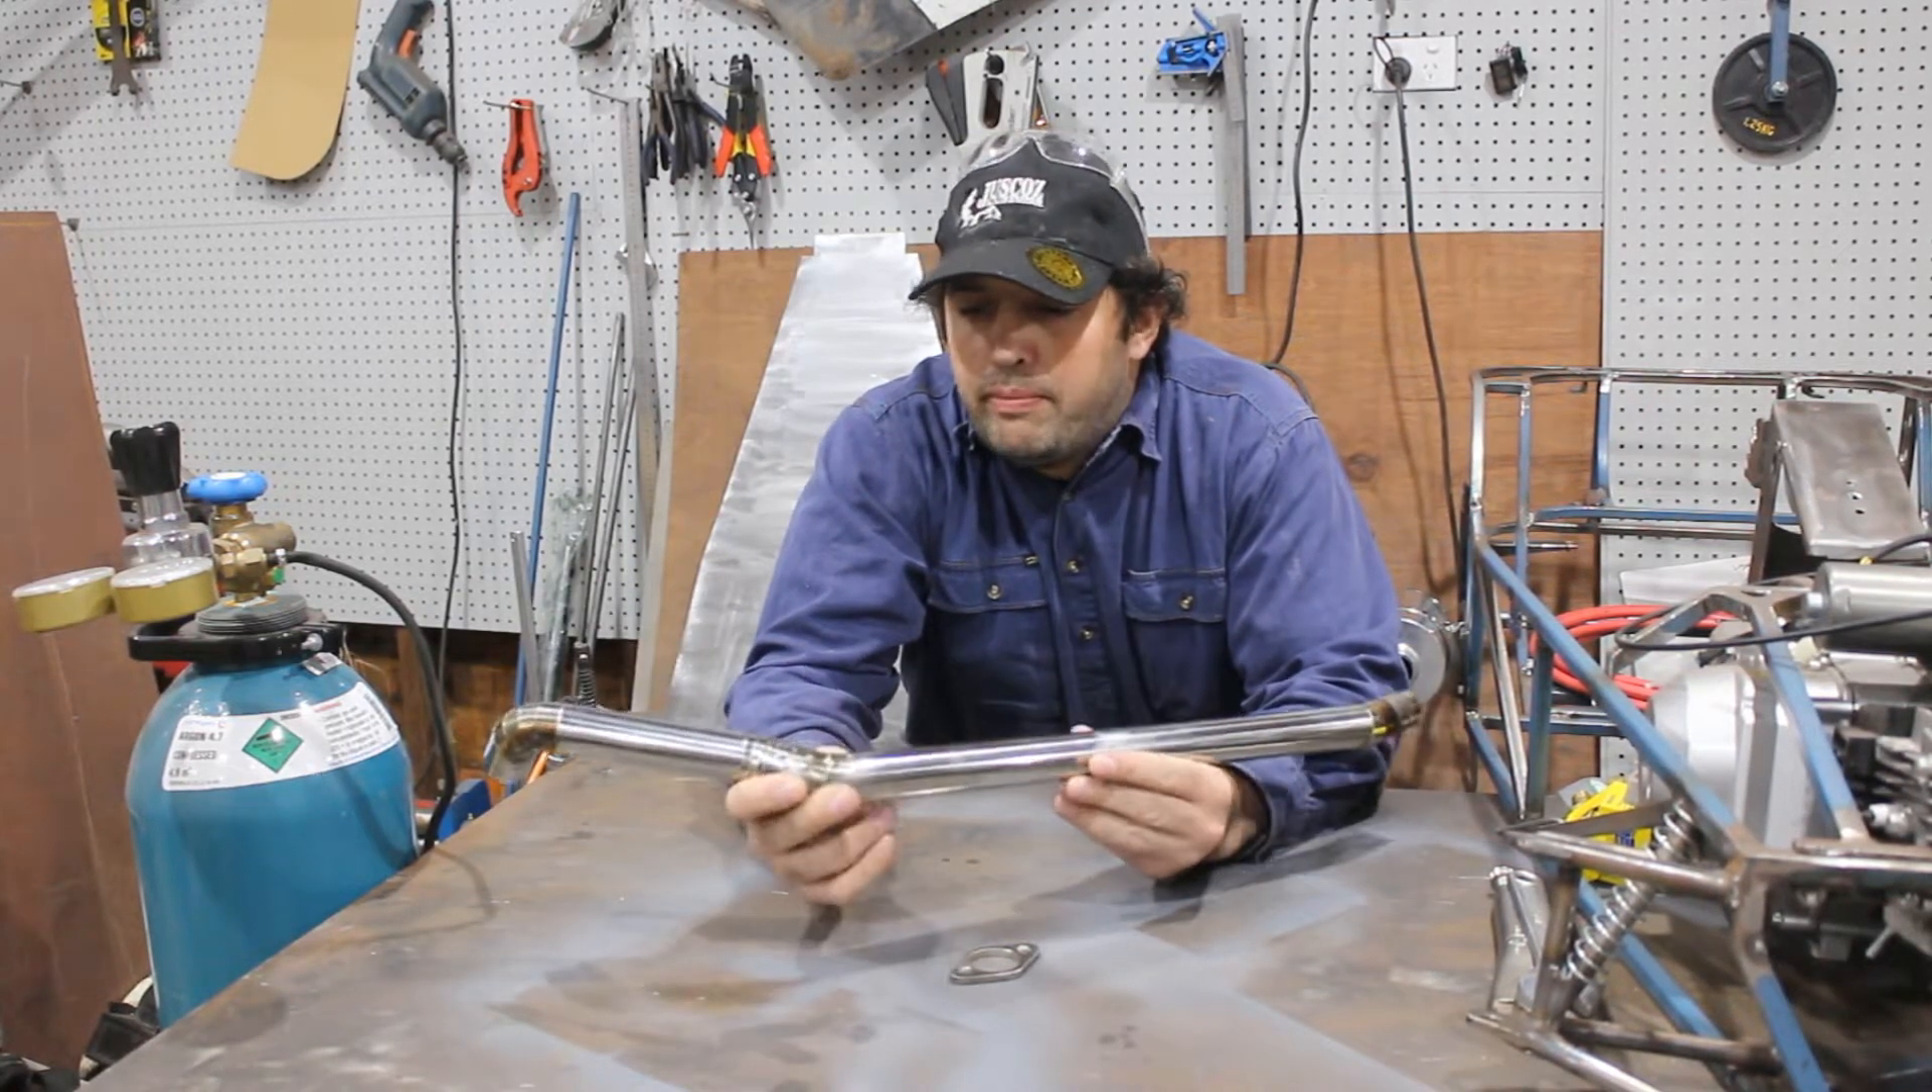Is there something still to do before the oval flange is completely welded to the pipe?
Yes.